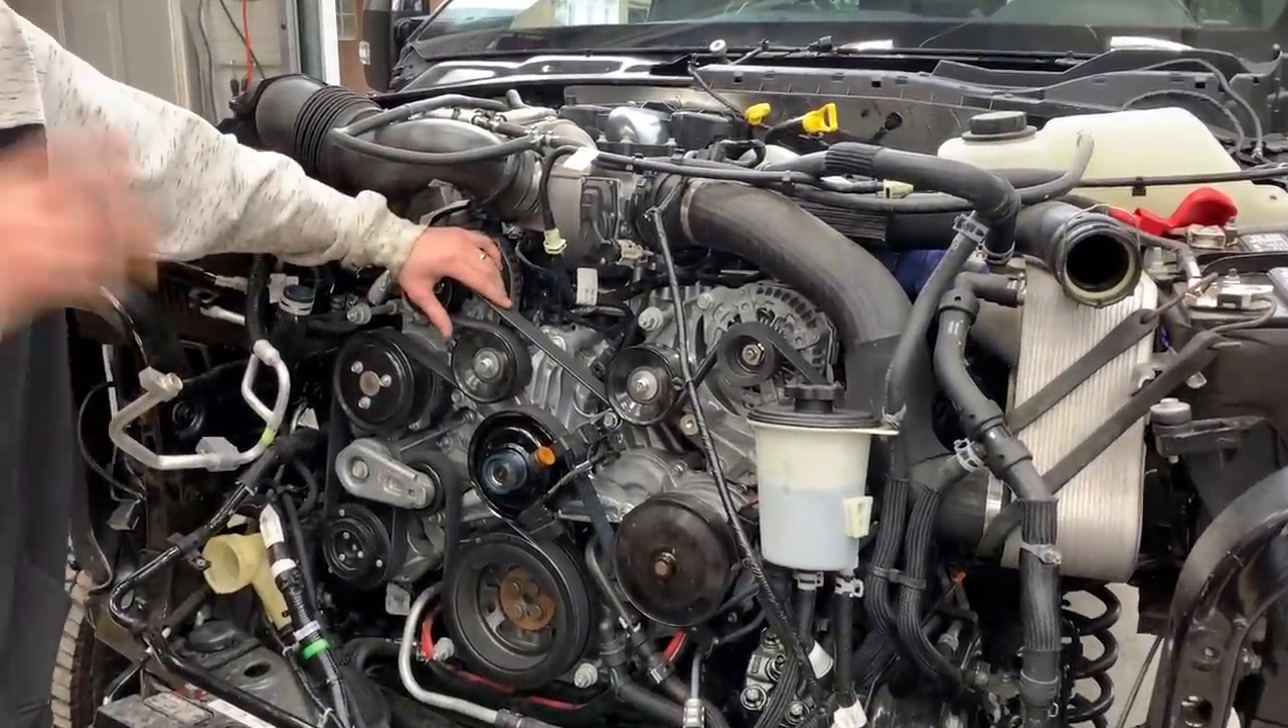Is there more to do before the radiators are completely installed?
Yes.